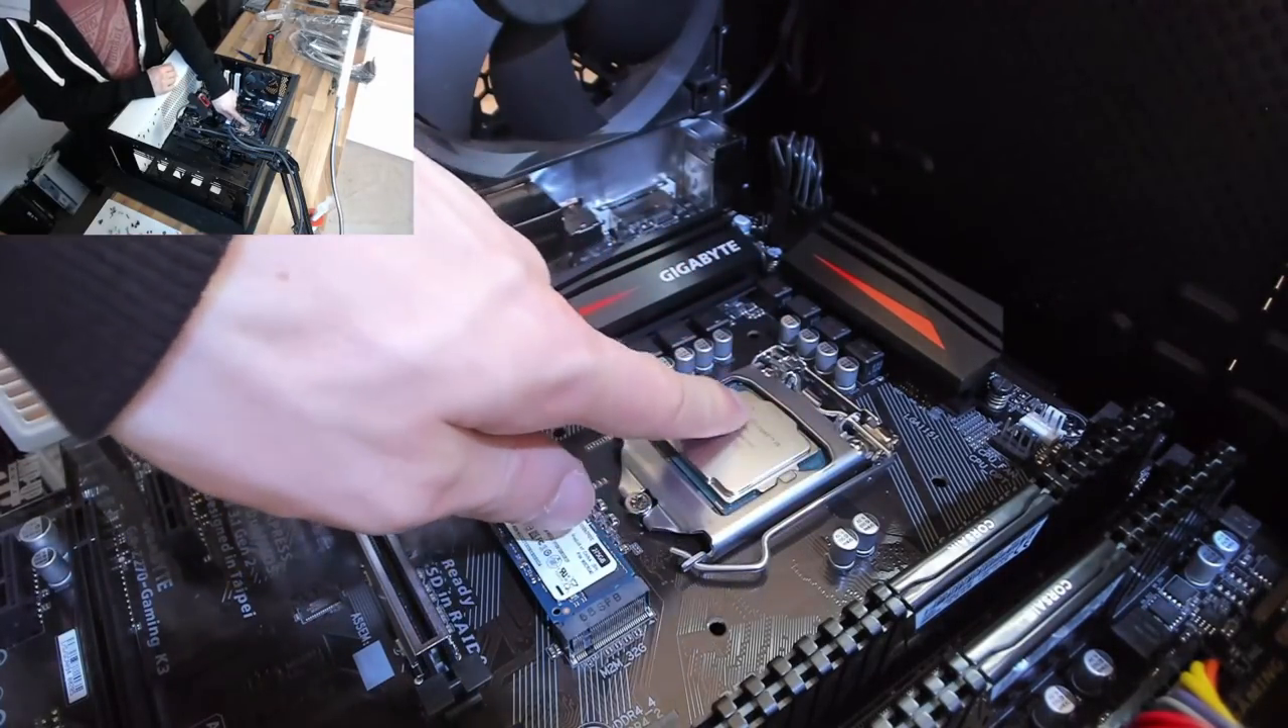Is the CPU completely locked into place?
Yes.